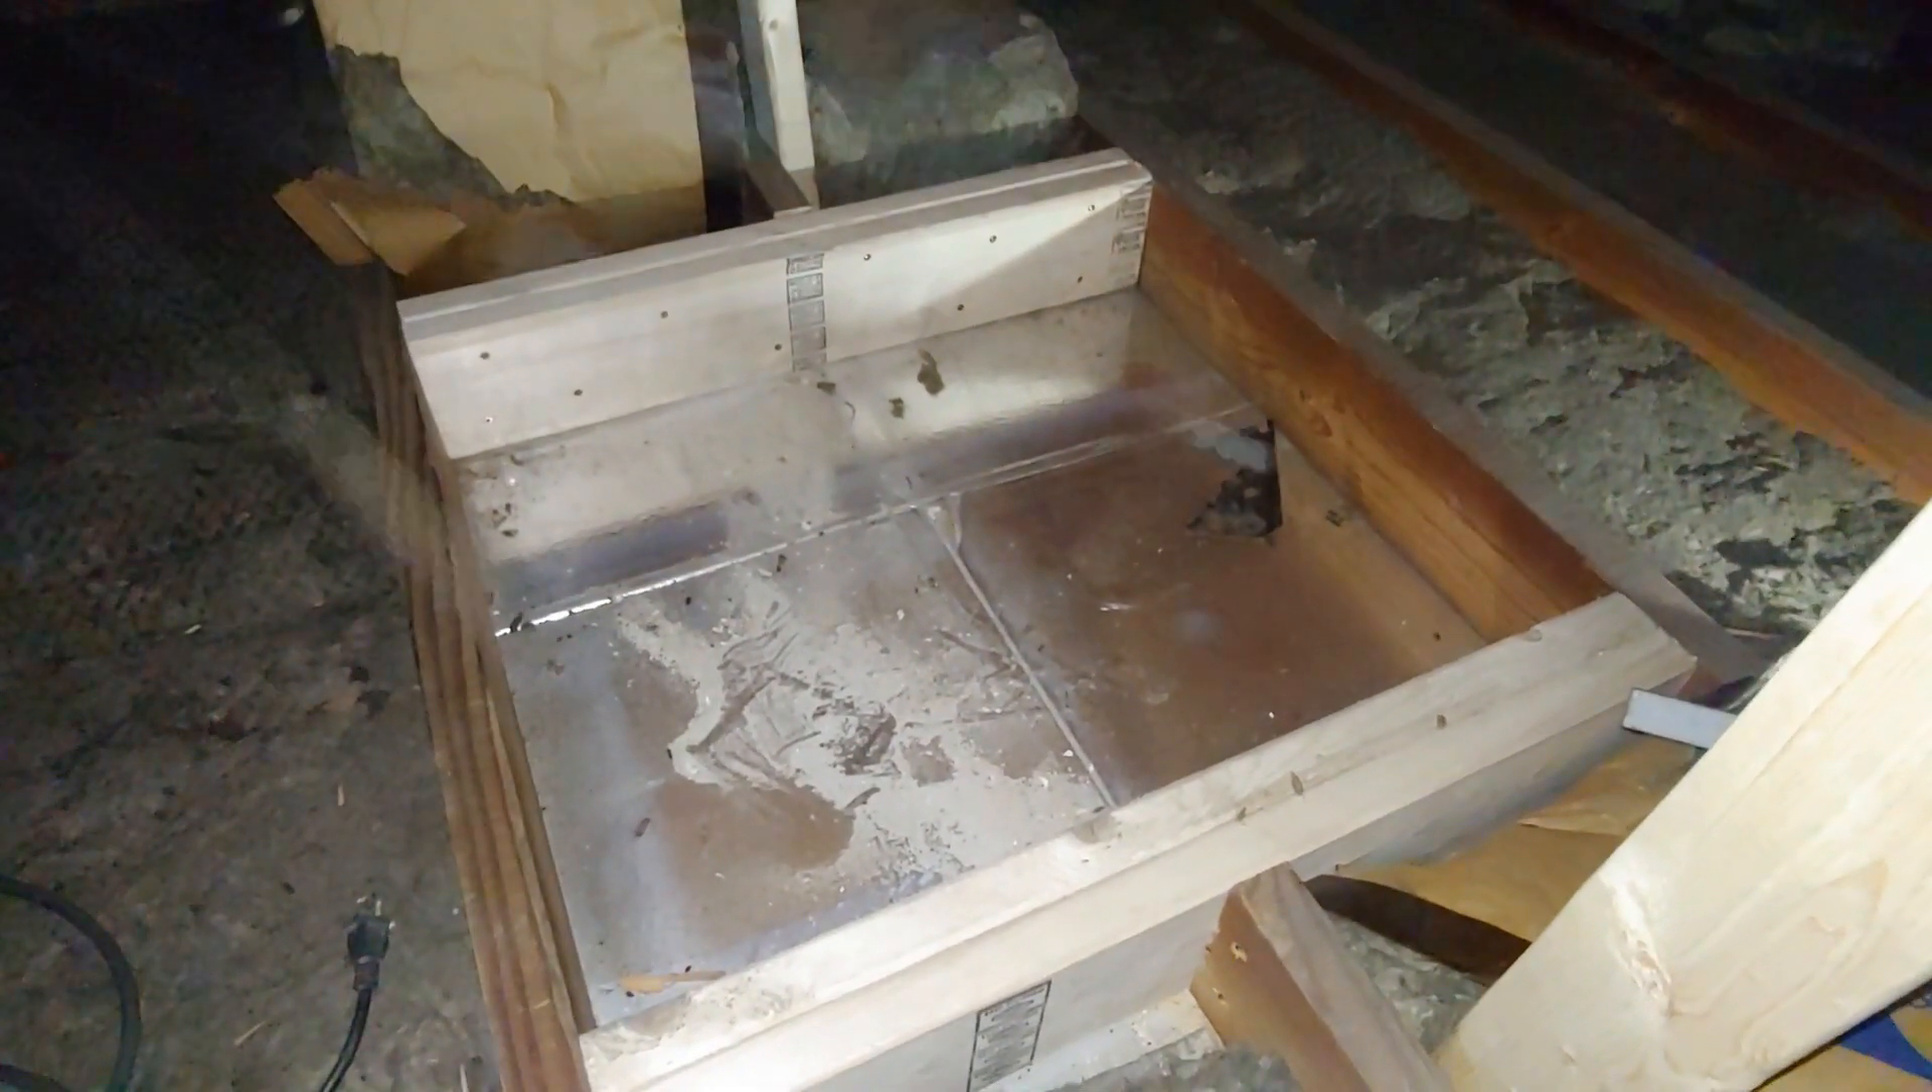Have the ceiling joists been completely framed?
Yes.